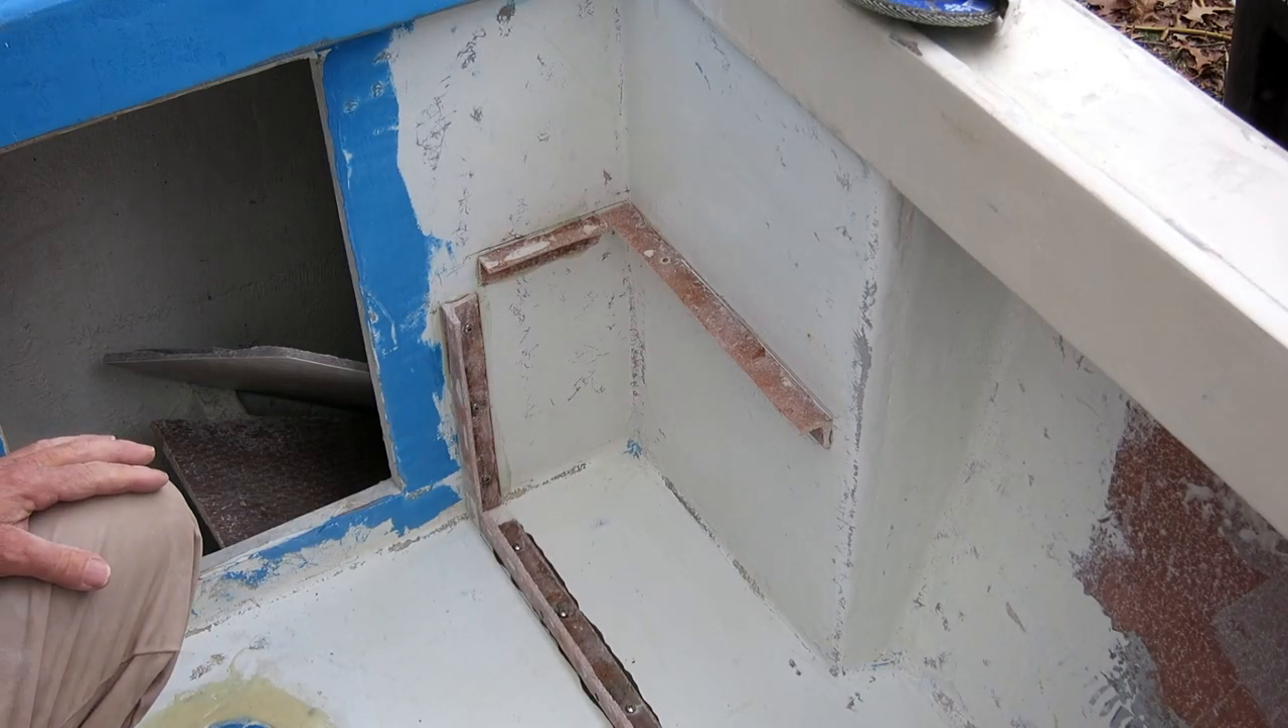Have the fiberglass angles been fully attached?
Yes.